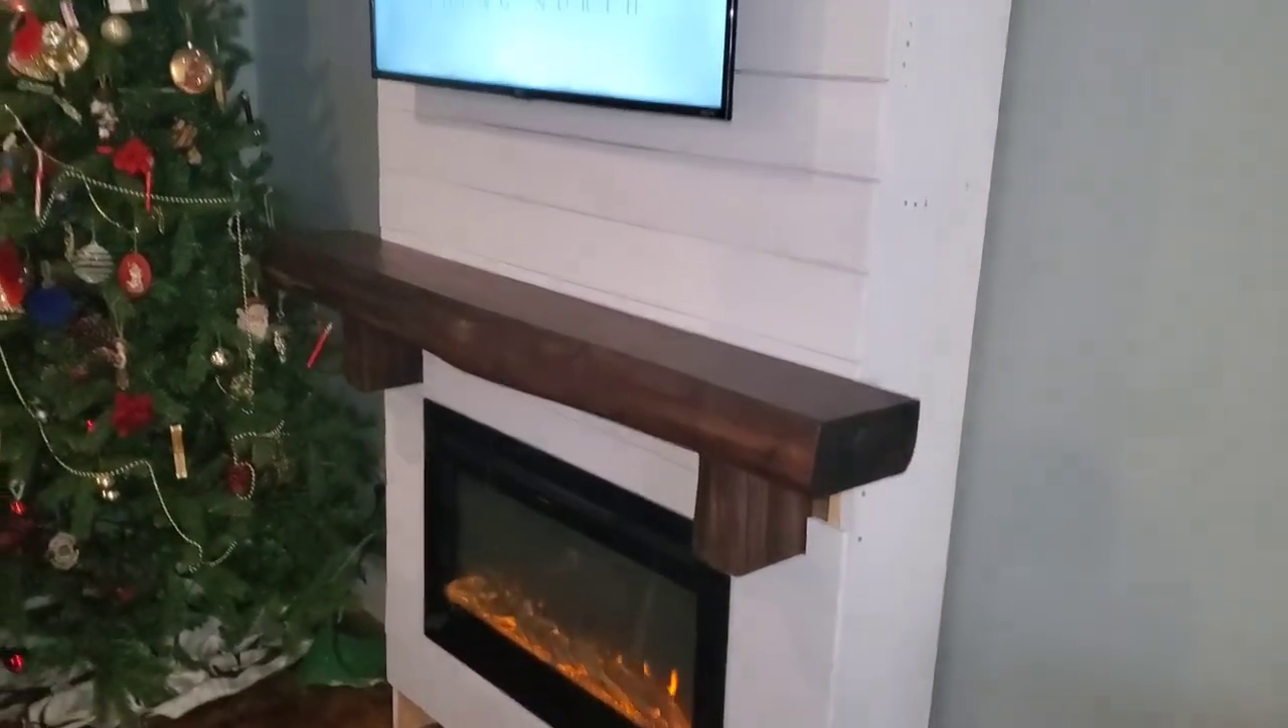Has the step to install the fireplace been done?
Yes.